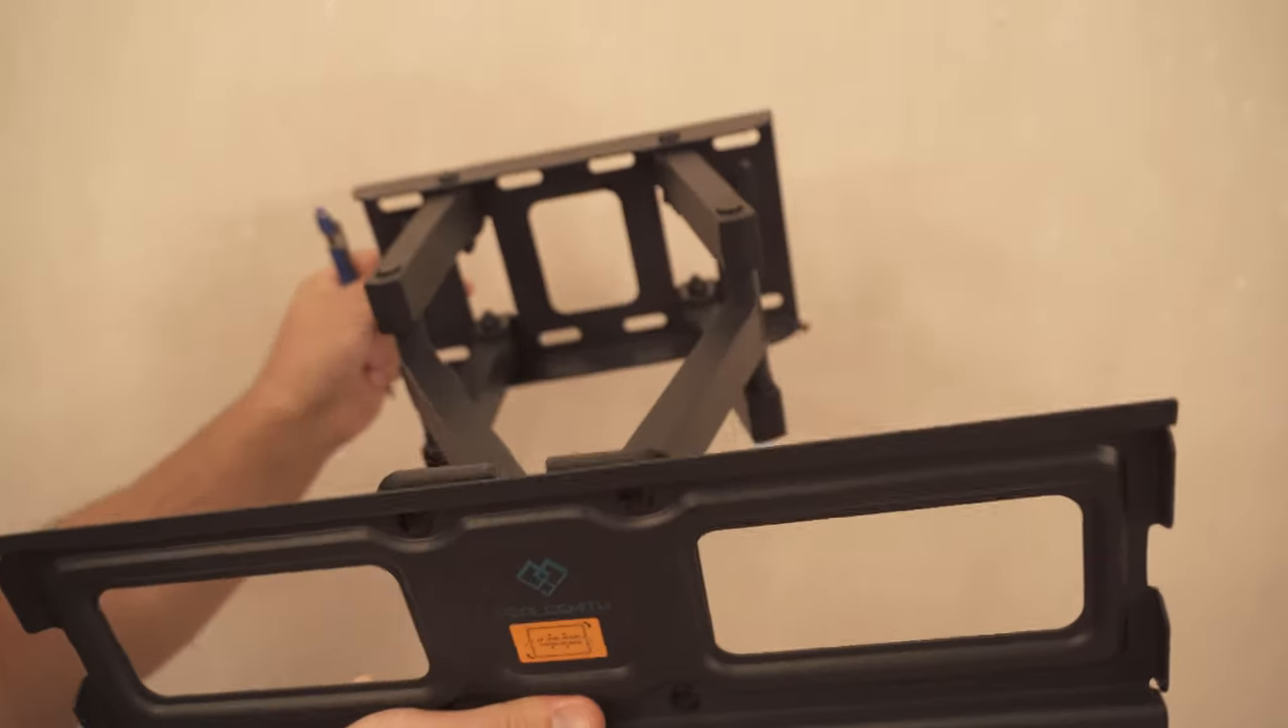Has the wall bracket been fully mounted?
No.